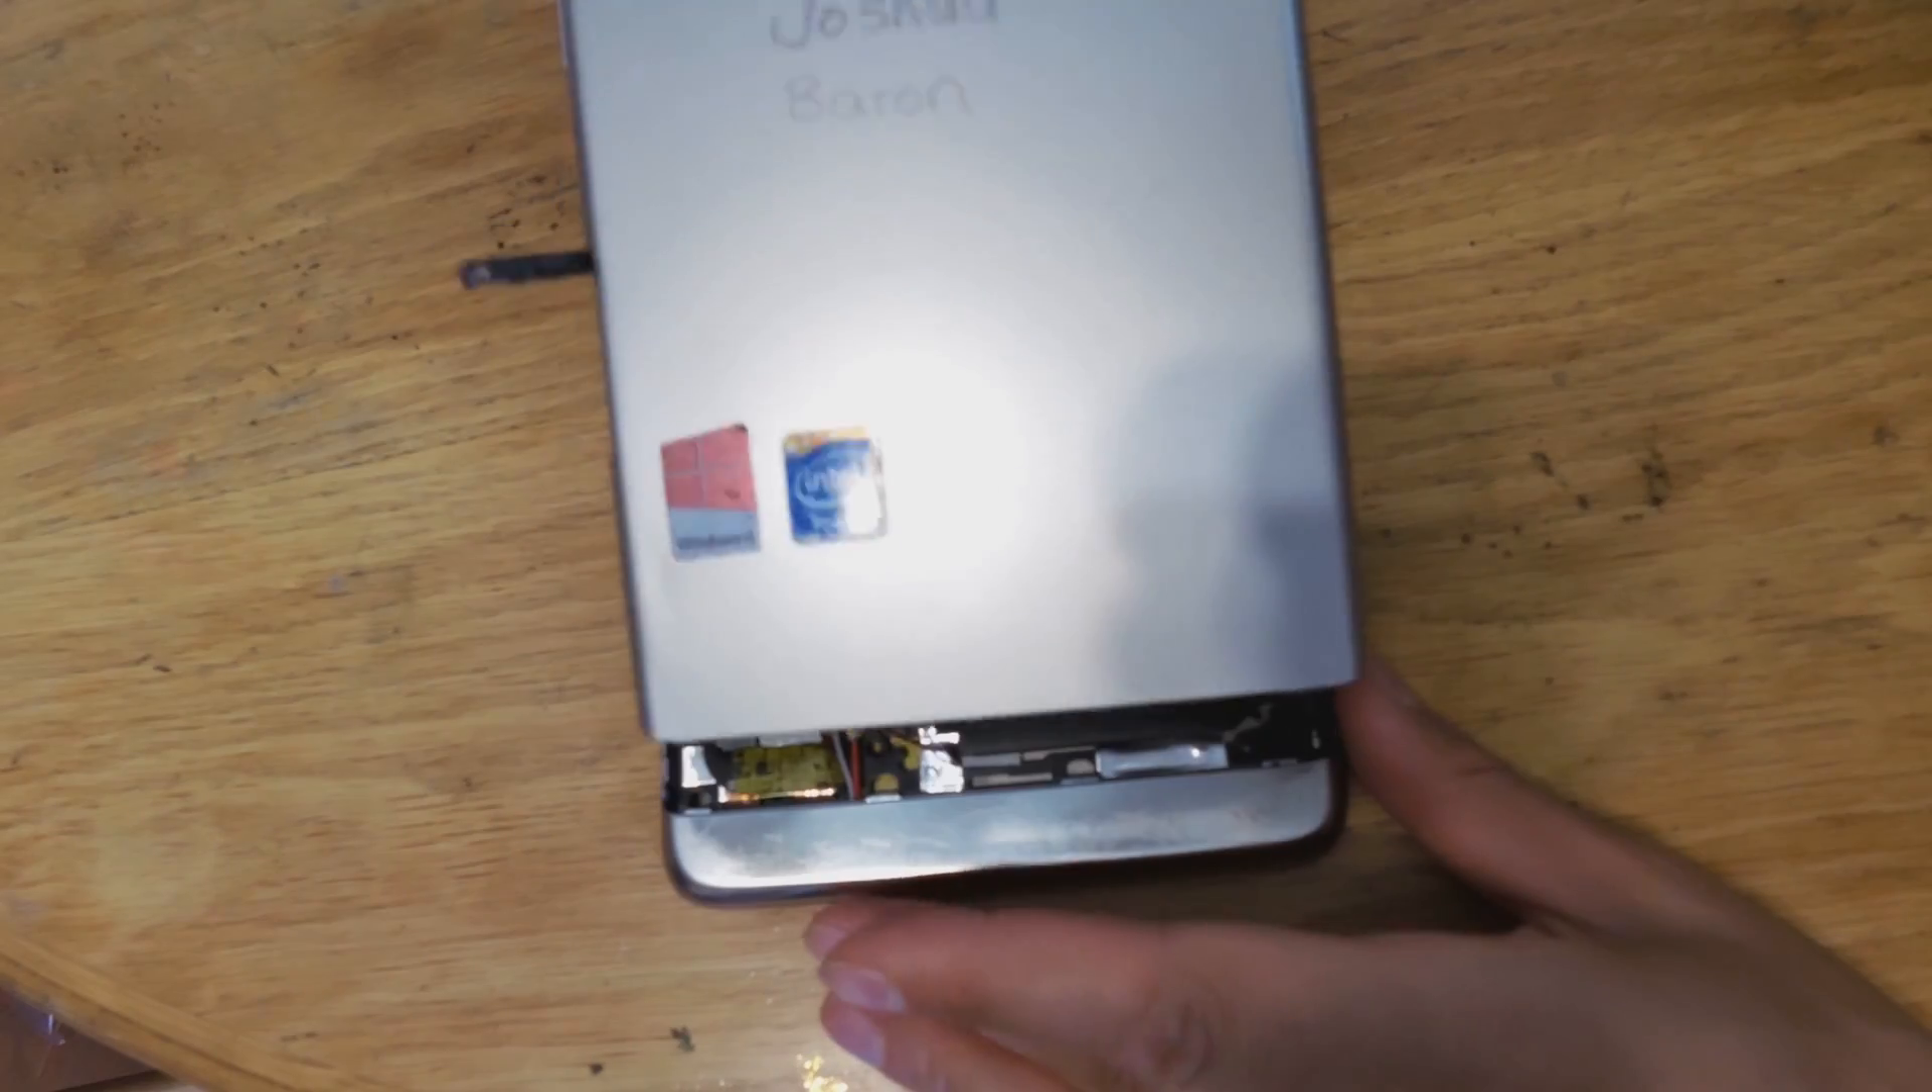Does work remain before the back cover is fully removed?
Yes.